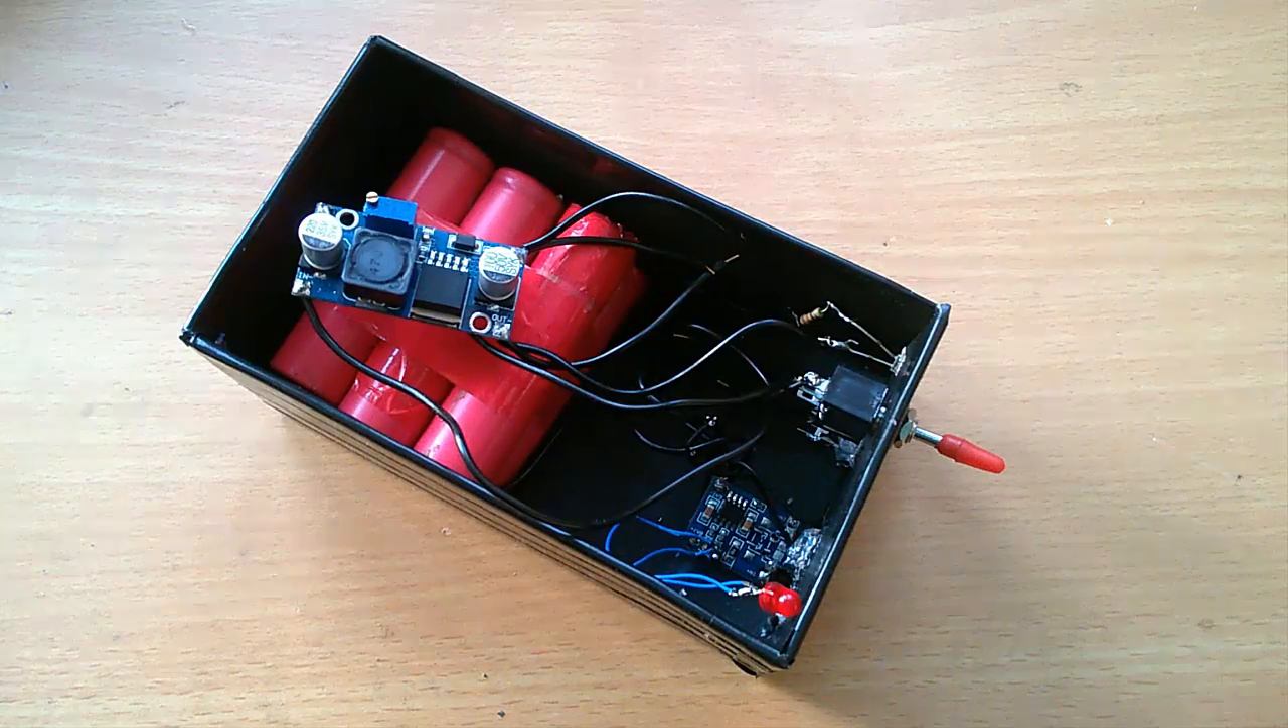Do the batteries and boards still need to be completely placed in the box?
No.